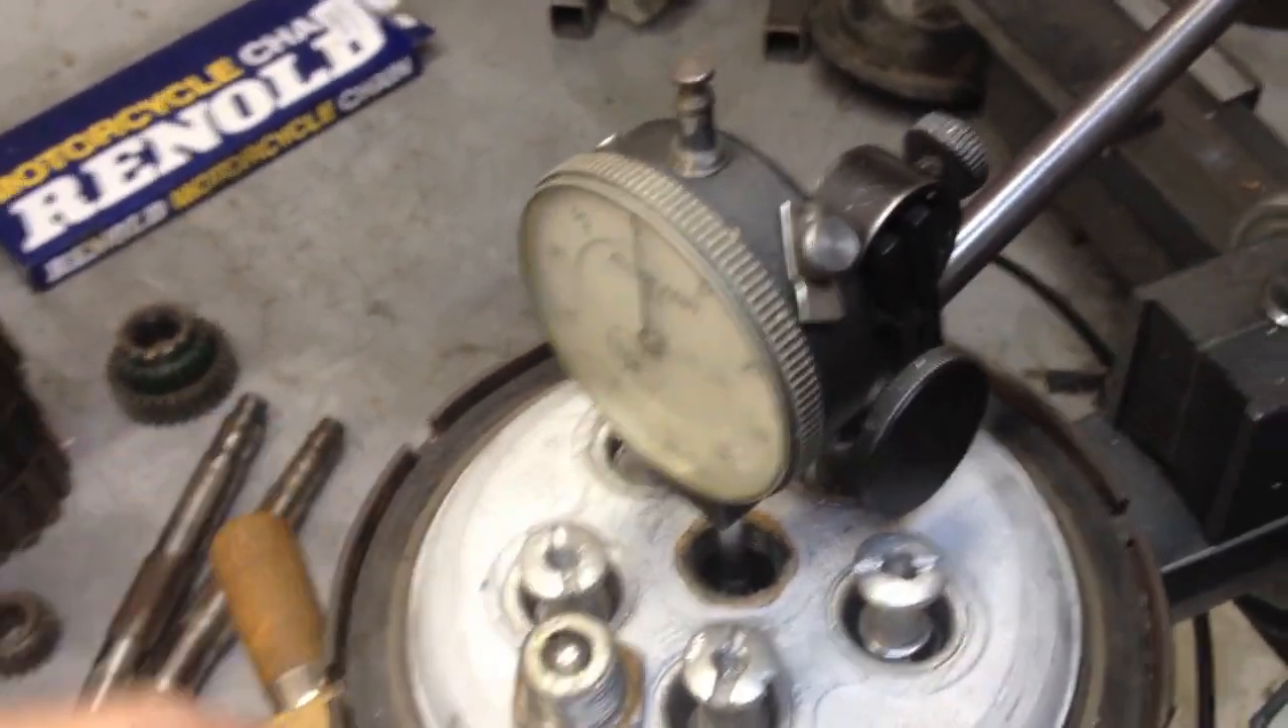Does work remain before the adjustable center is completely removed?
No.